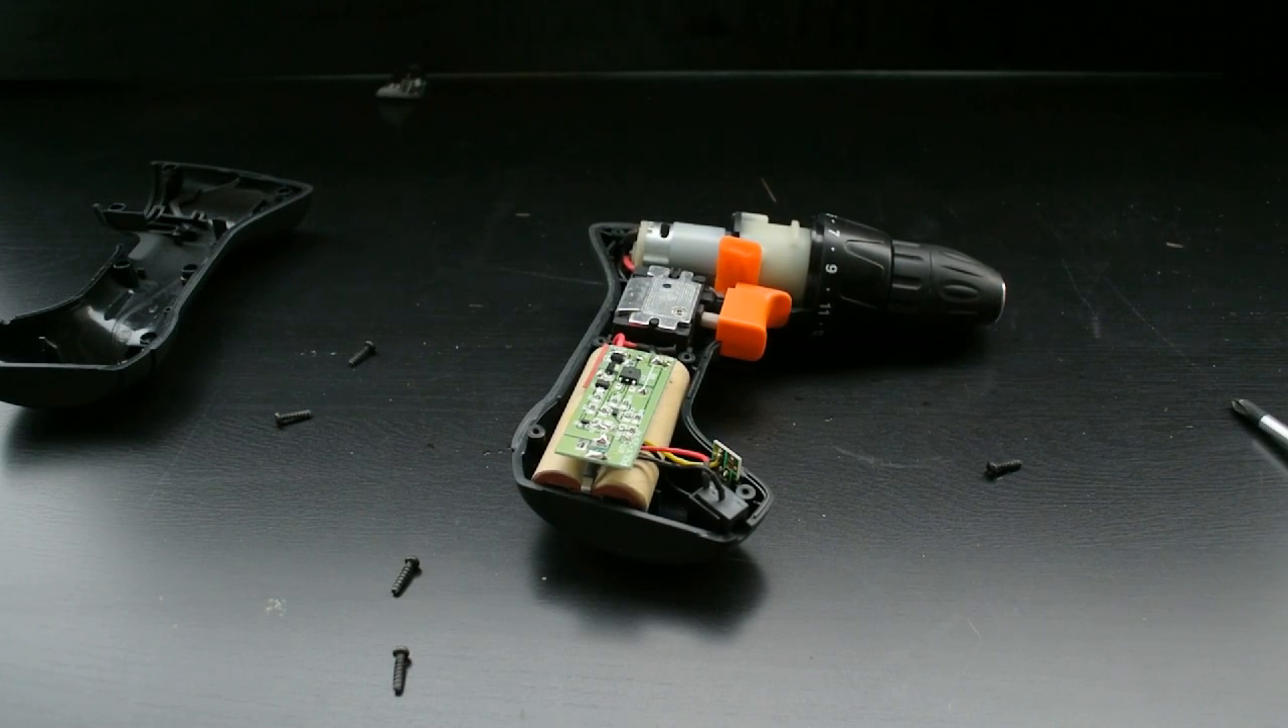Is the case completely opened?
Yes.